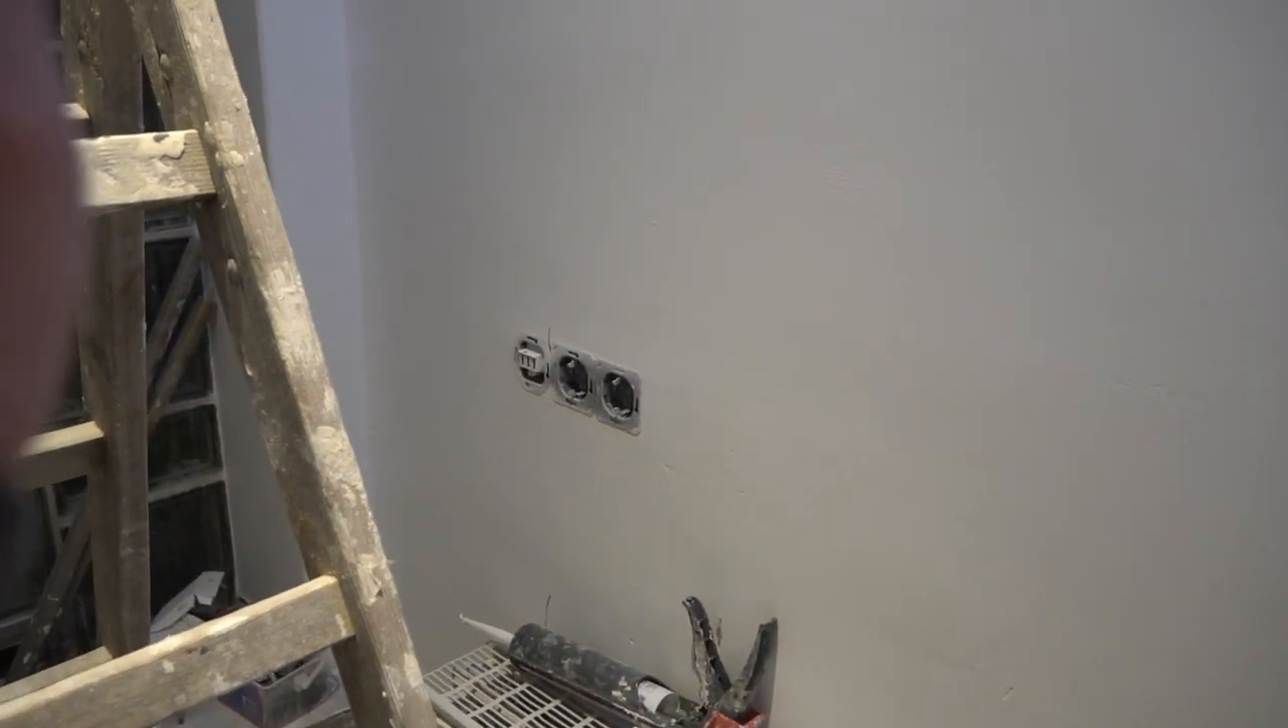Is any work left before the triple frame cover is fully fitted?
Yes.